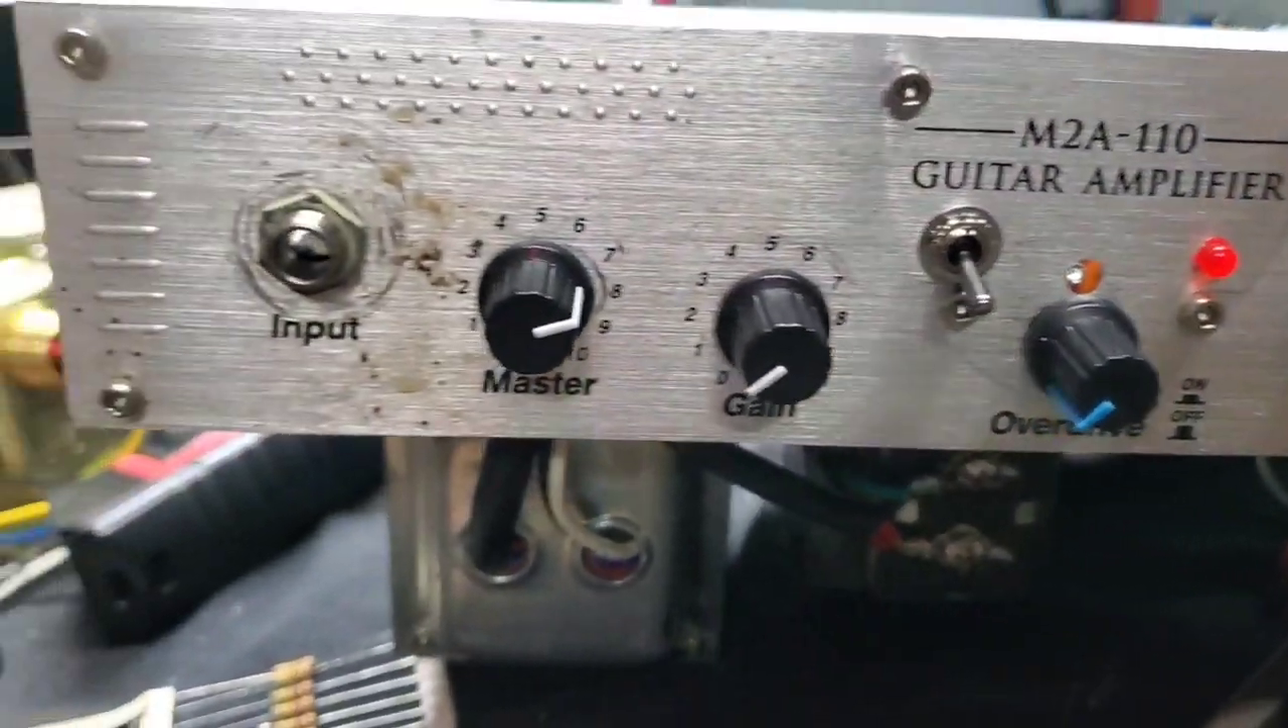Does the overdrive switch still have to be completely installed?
No.